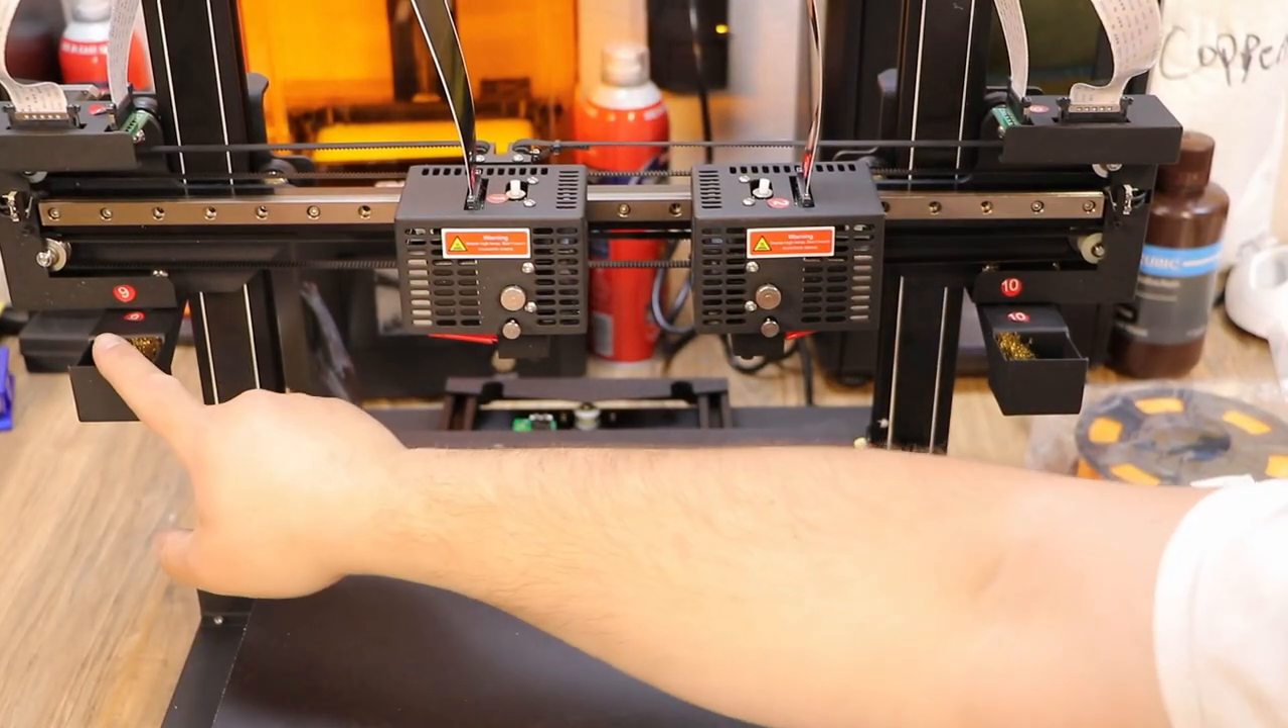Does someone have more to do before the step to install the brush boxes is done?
No.